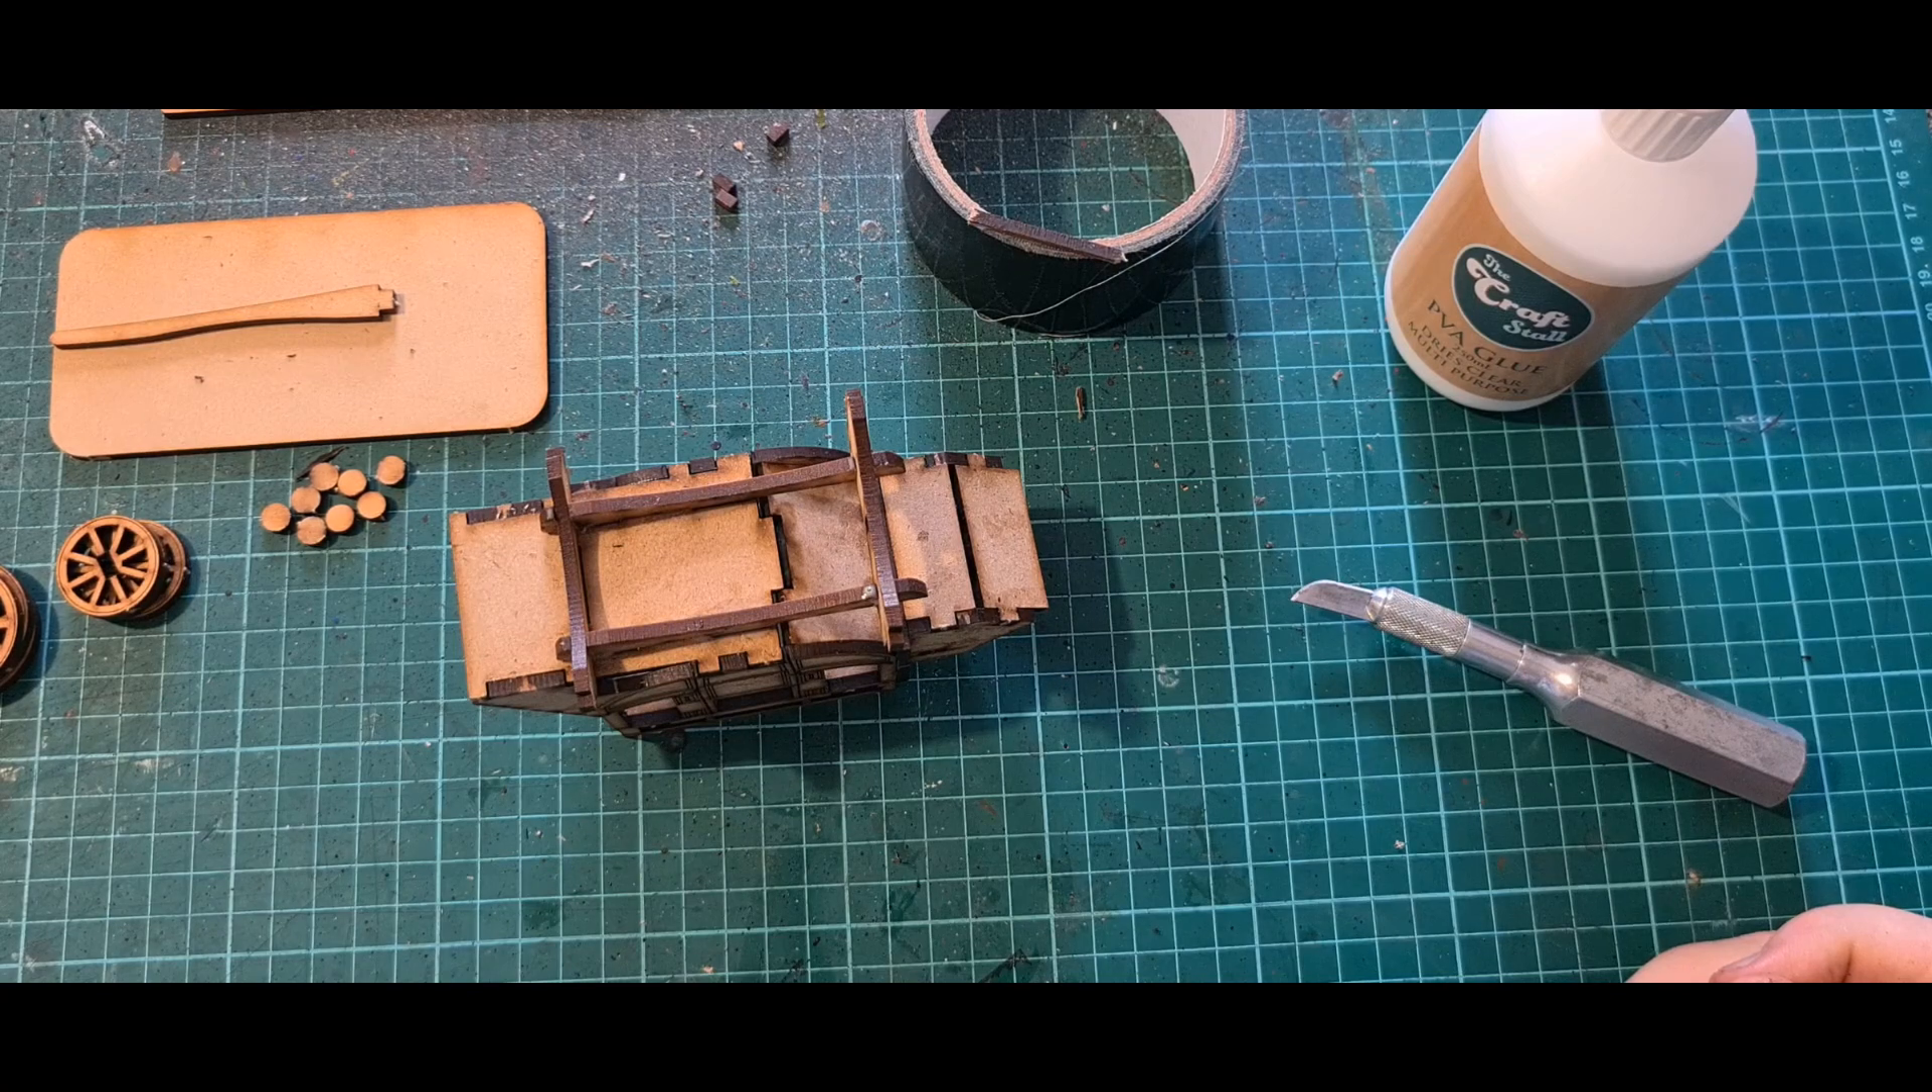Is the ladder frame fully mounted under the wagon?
Yes.